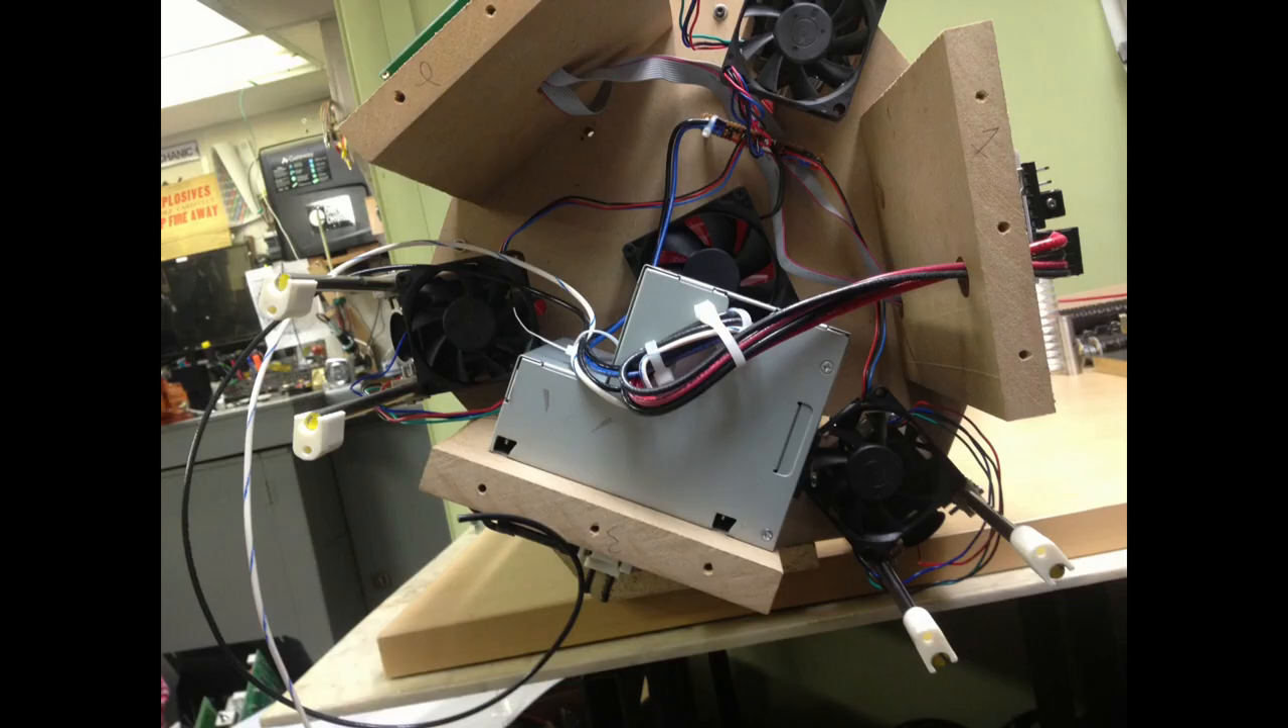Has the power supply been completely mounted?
Yes.